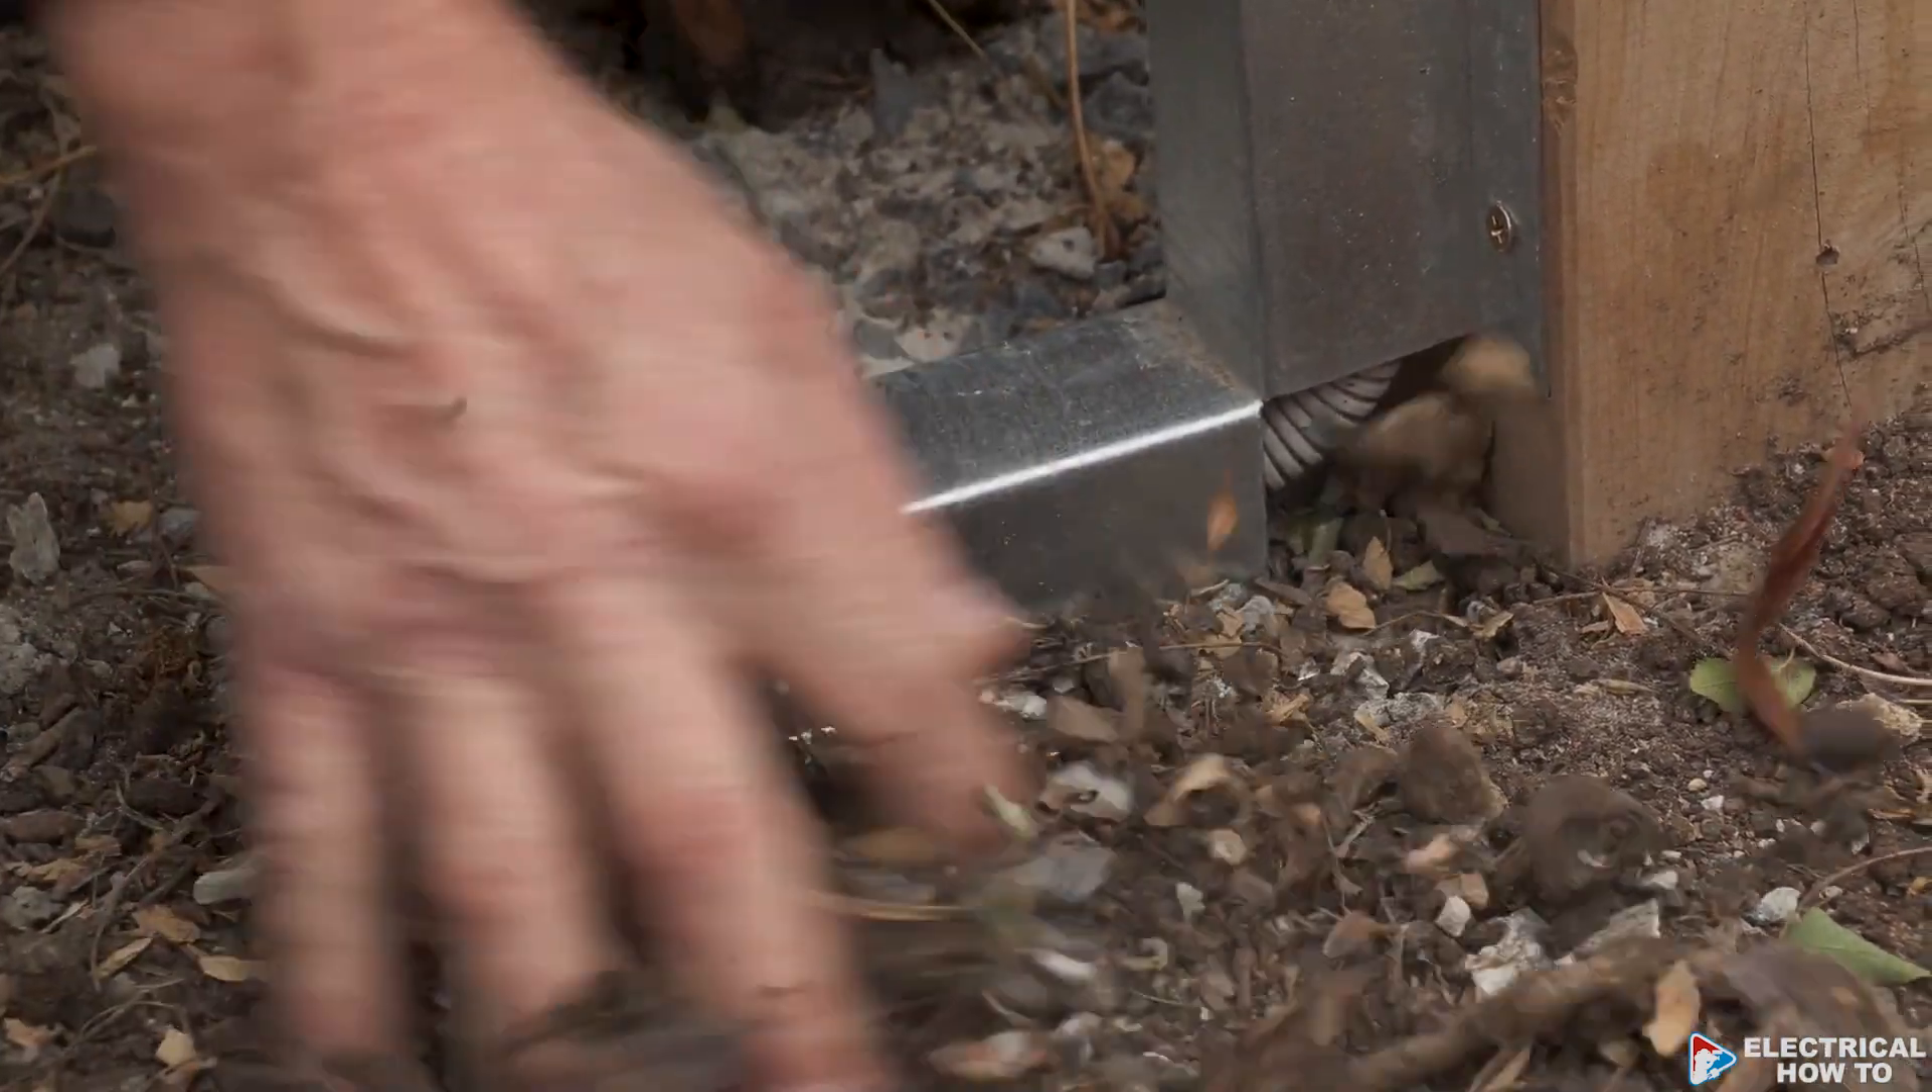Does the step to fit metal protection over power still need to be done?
No.